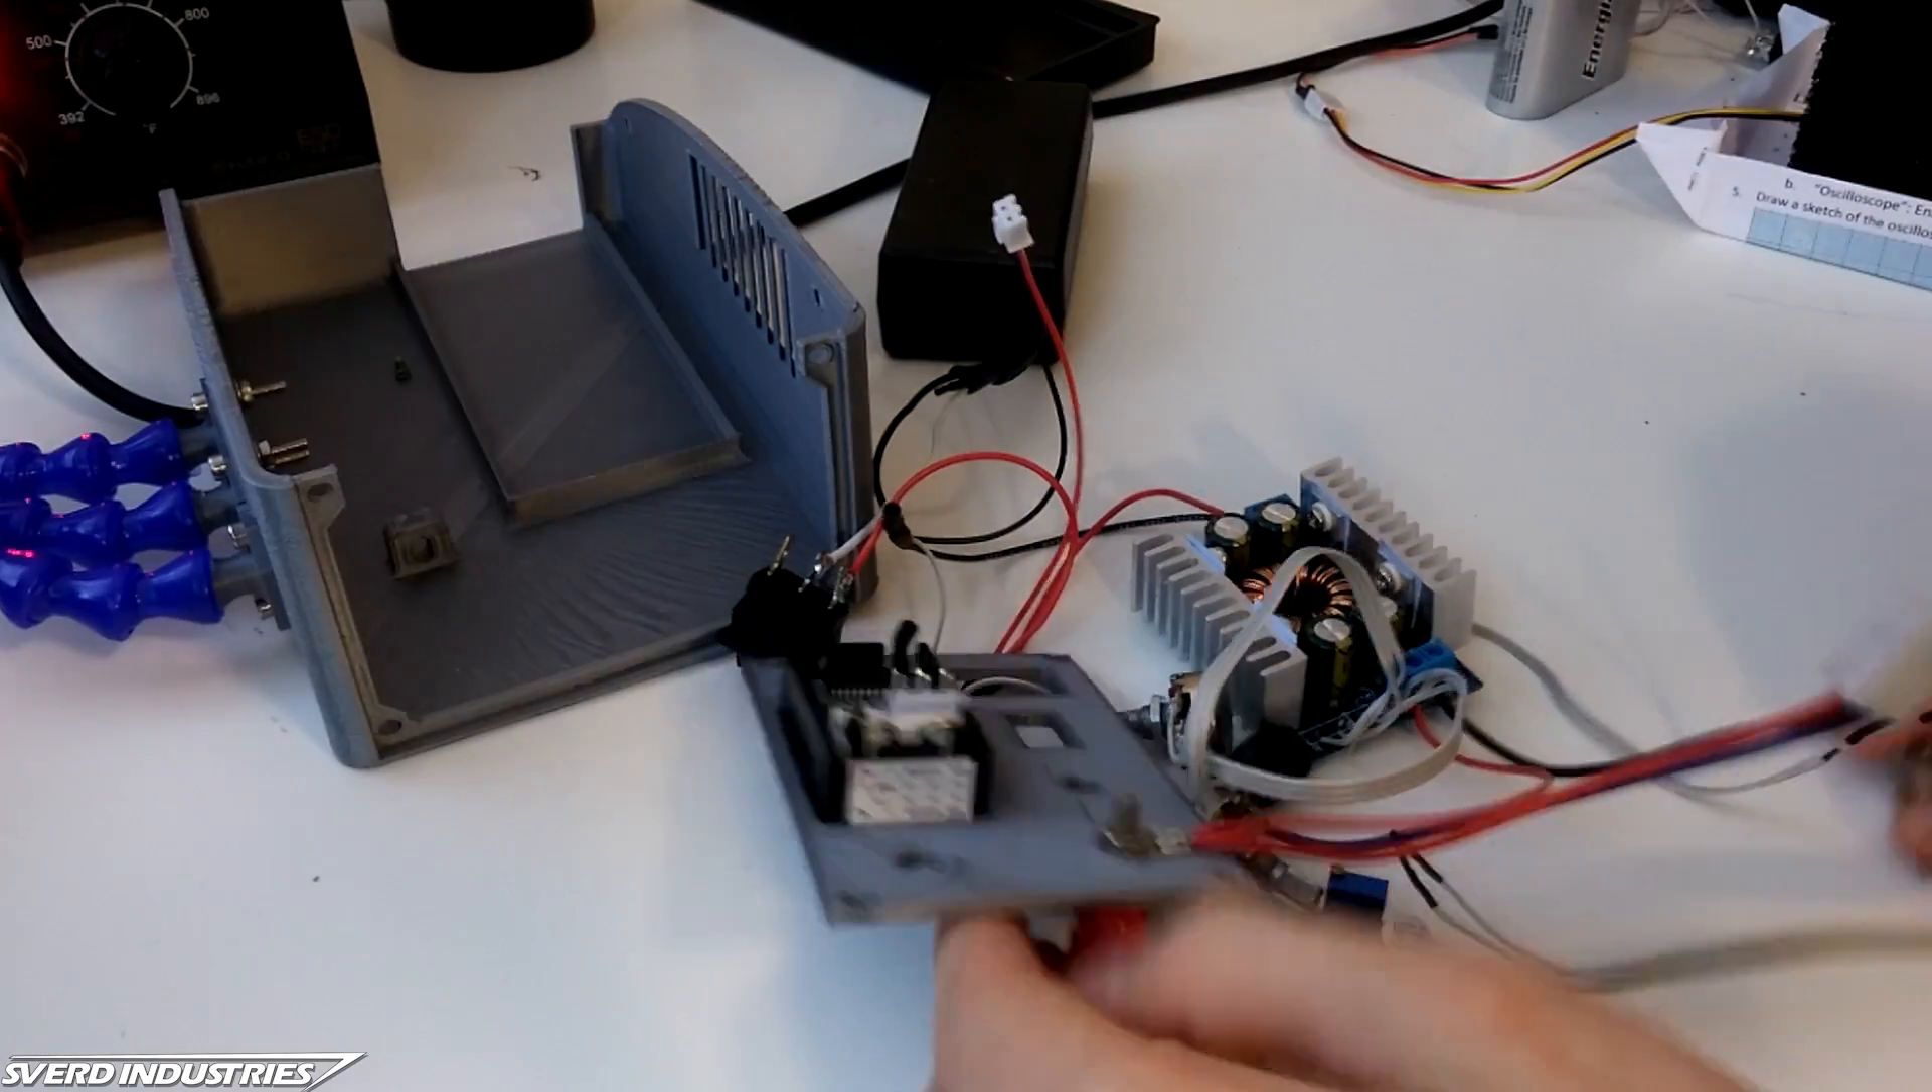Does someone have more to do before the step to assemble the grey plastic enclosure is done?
Yes.